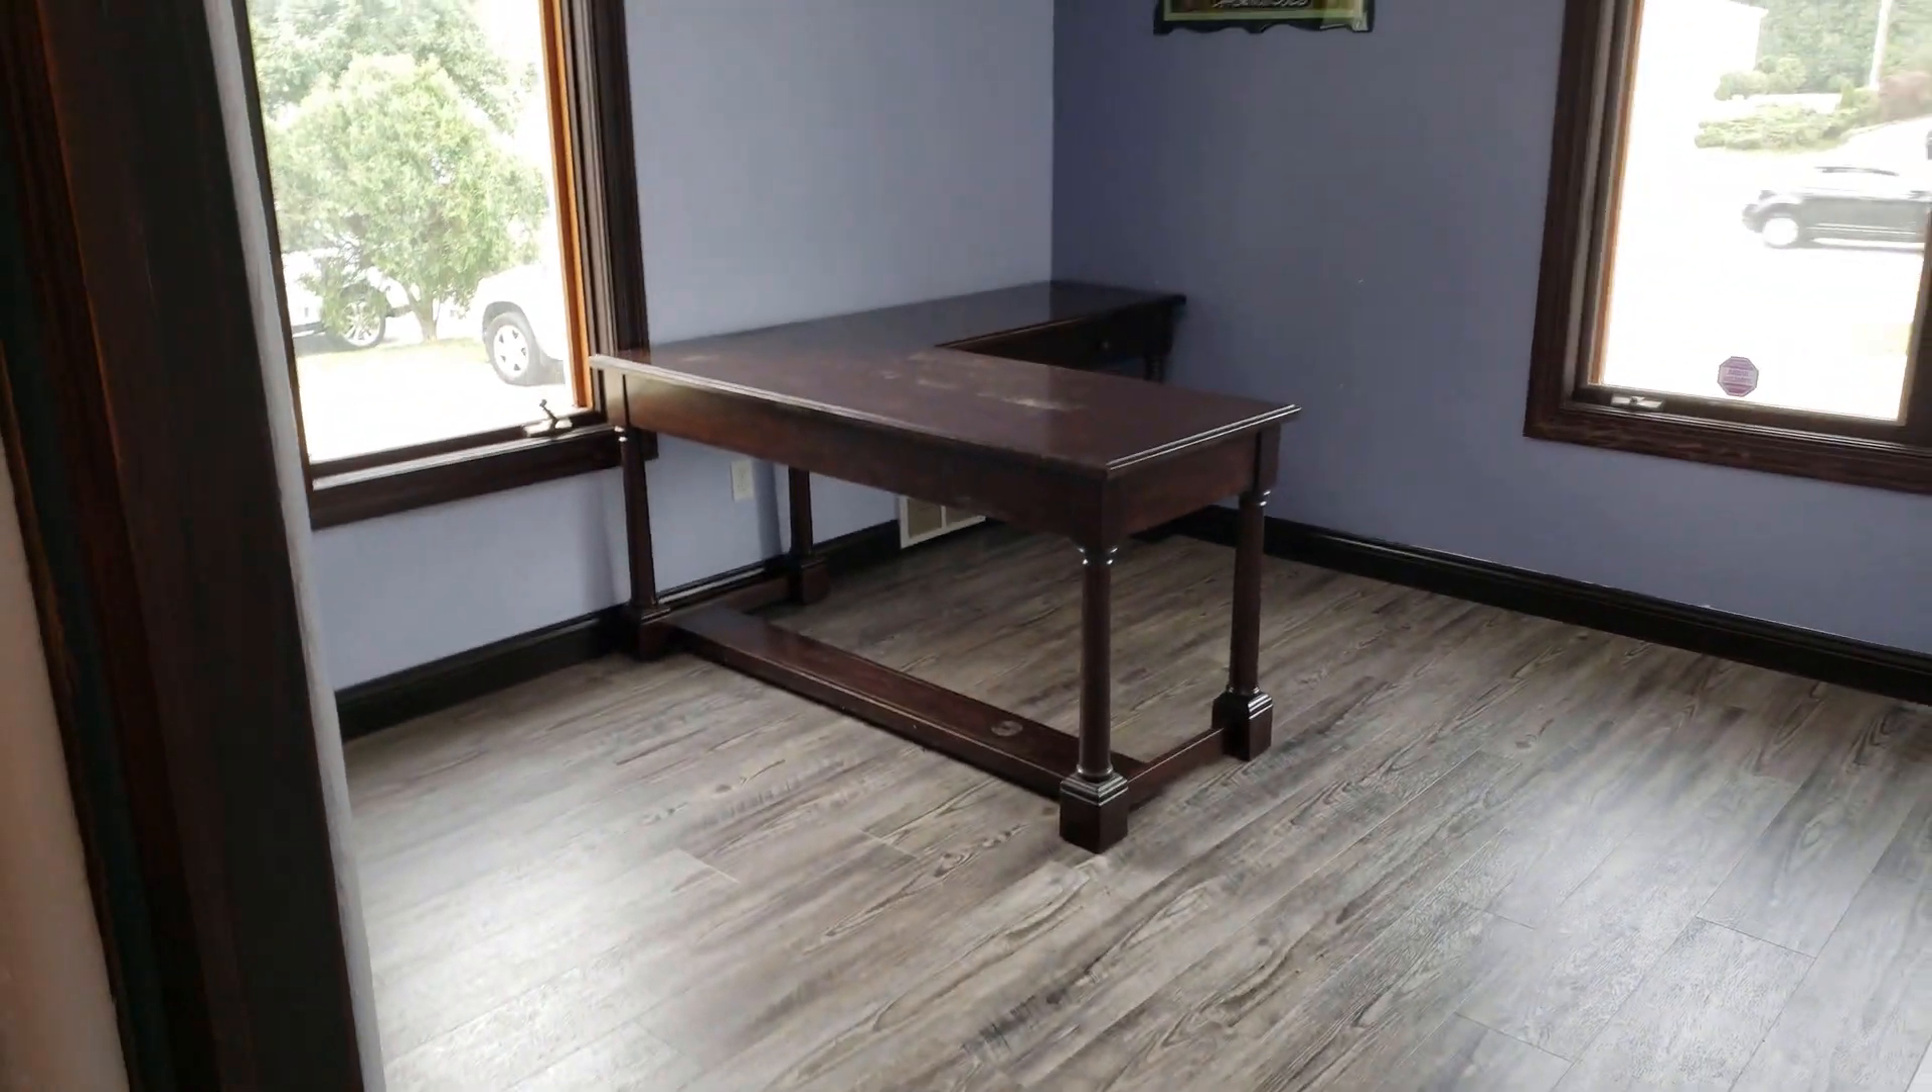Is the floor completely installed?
Yes.